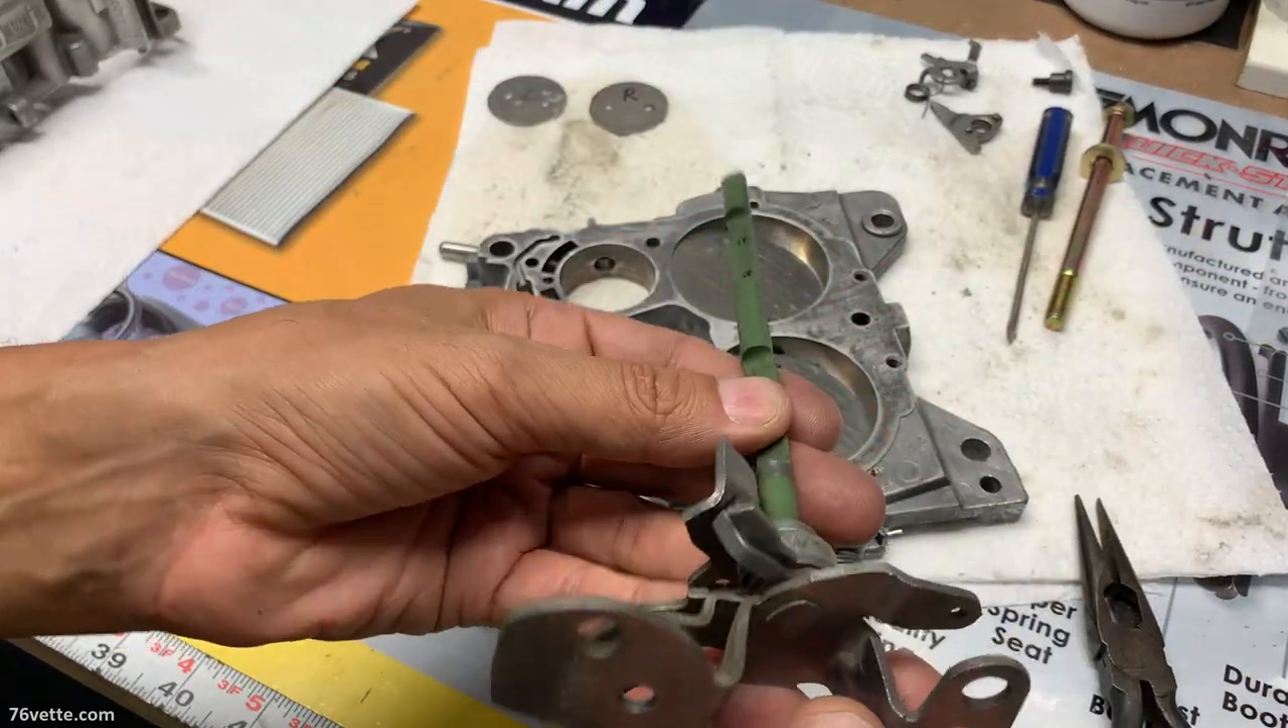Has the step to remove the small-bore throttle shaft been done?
Yes.